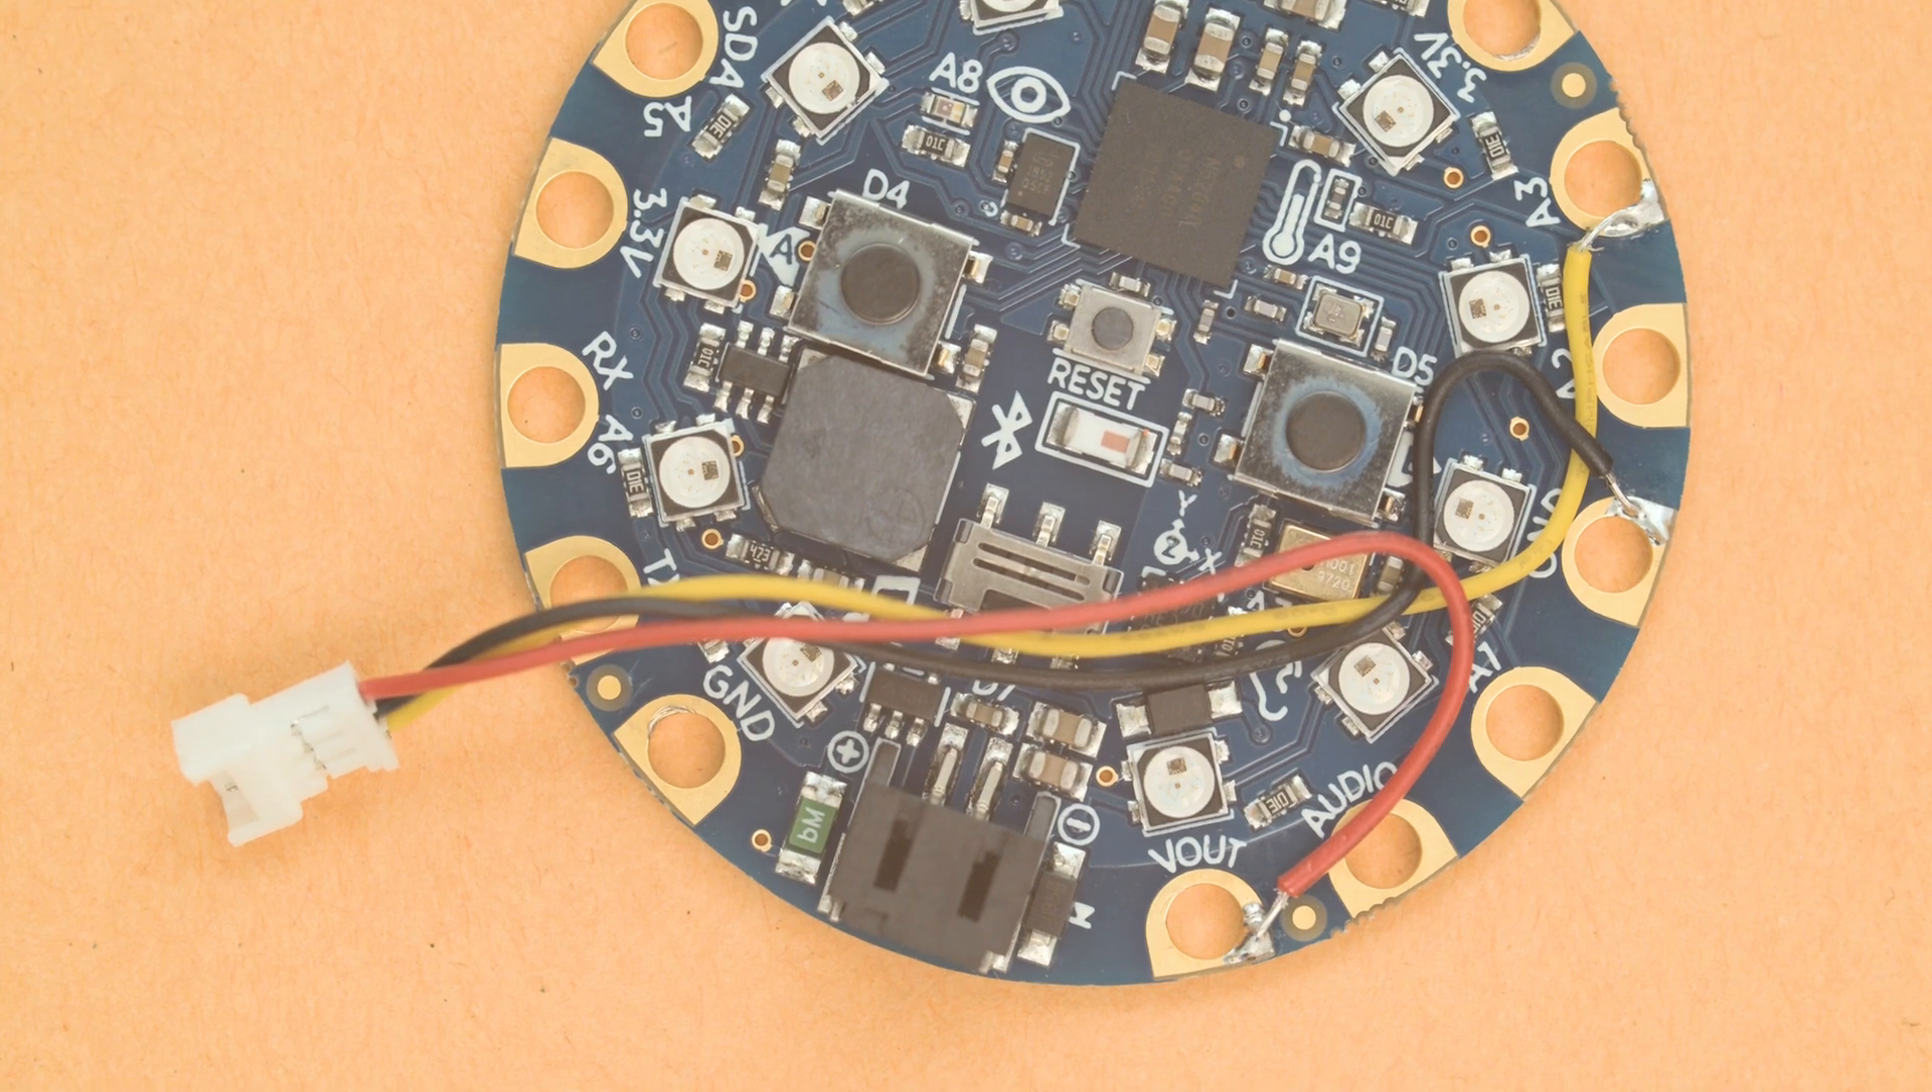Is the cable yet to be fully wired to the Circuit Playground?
No.